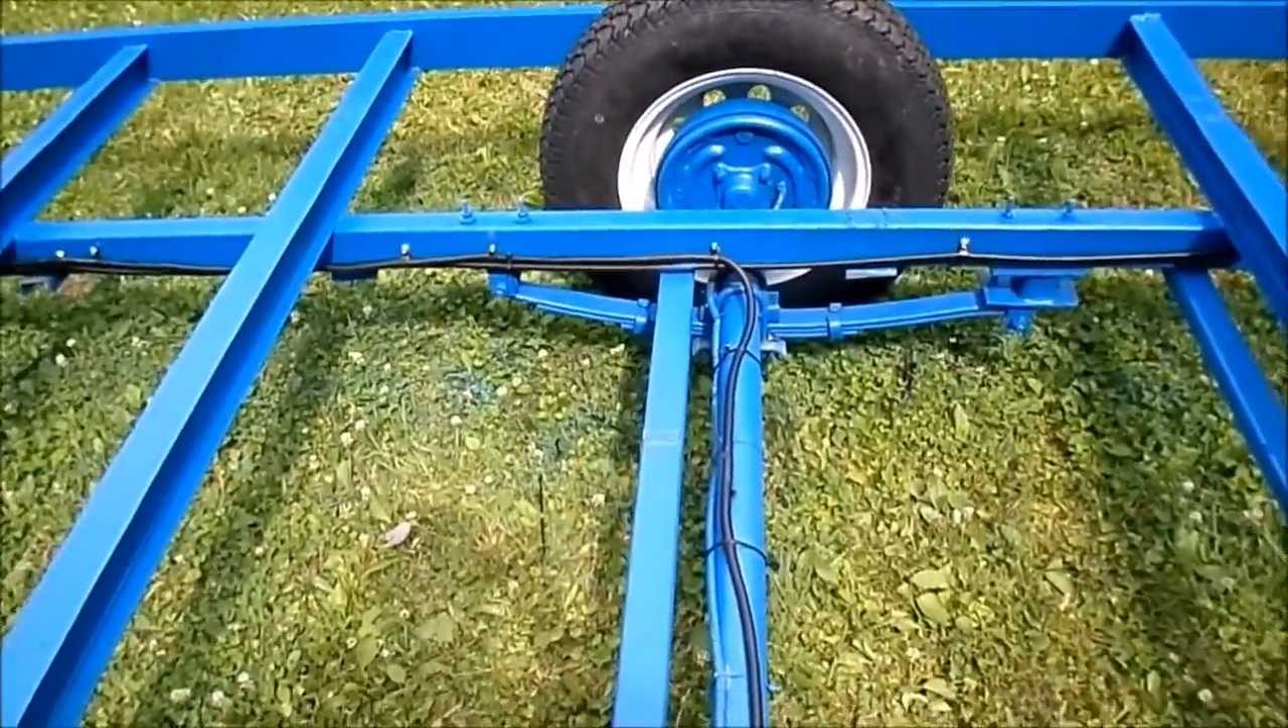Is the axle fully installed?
Yes.